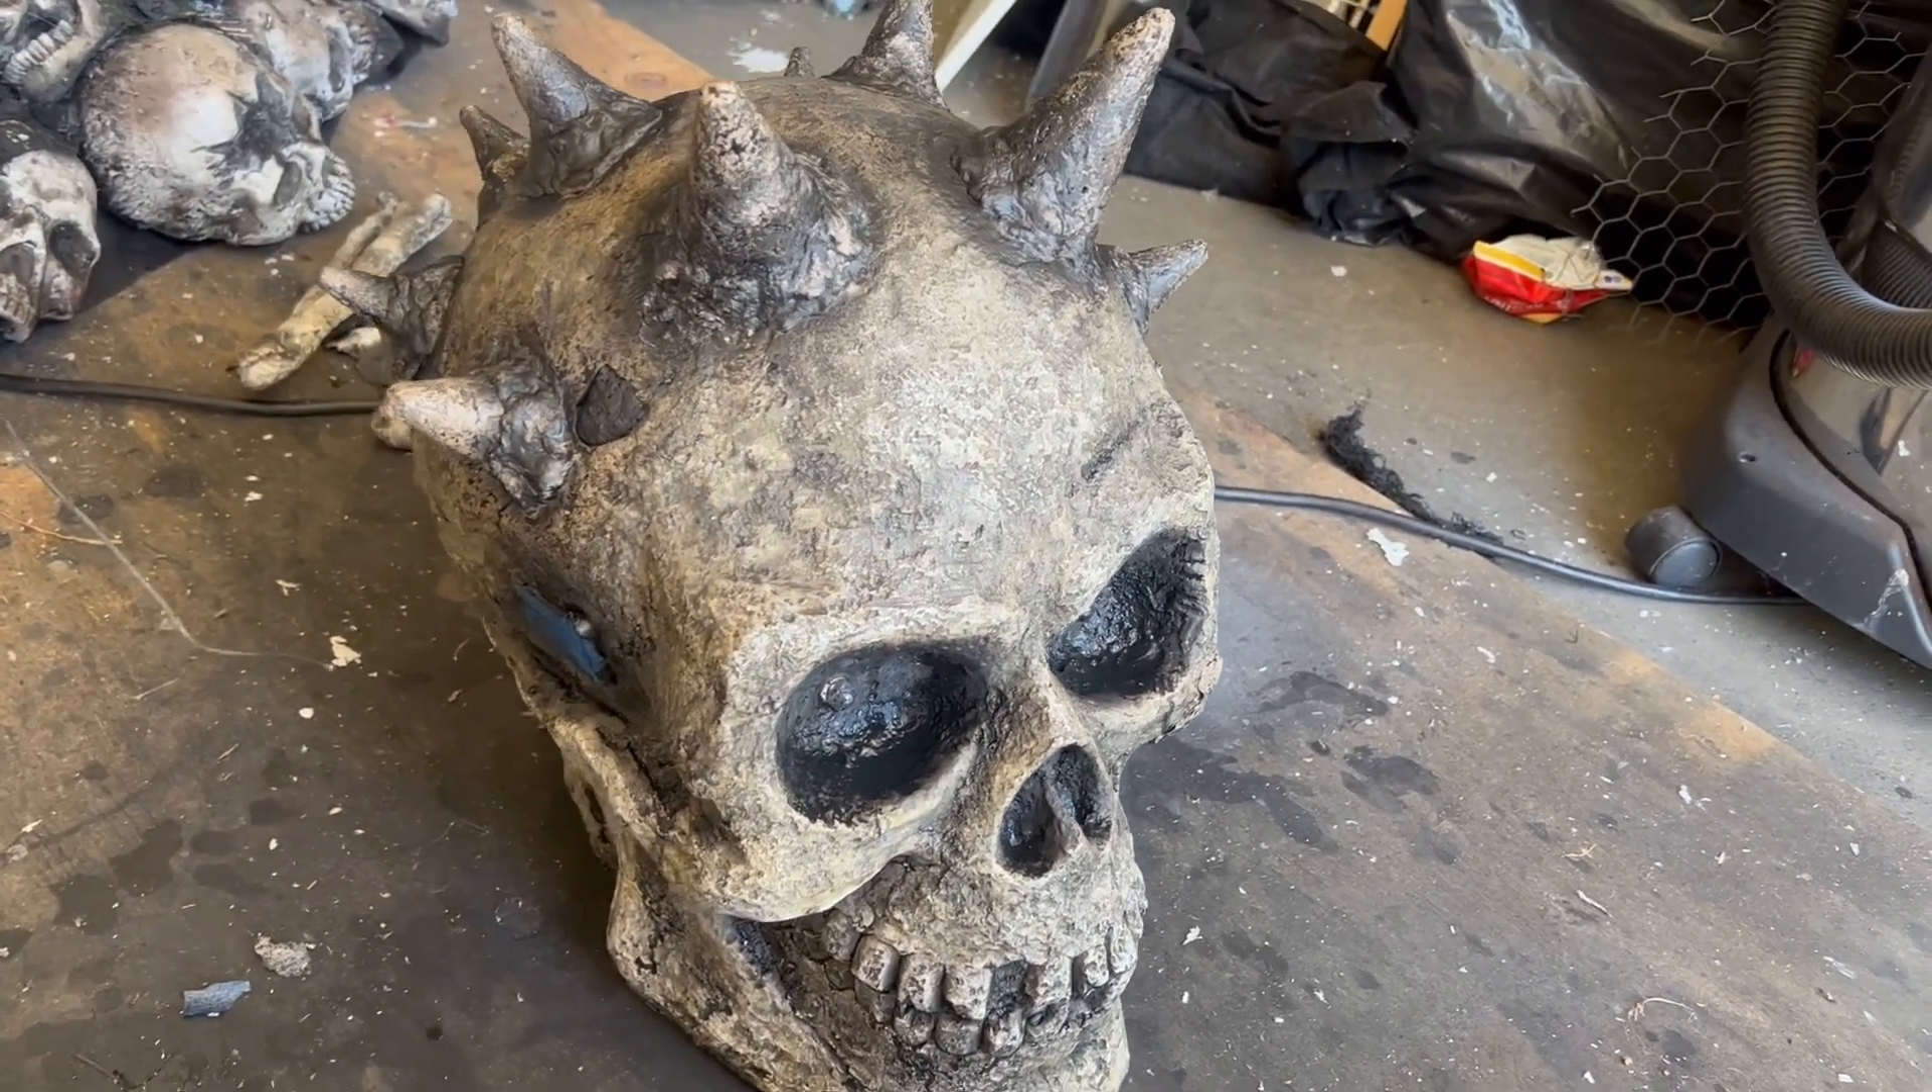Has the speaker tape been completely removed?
No.